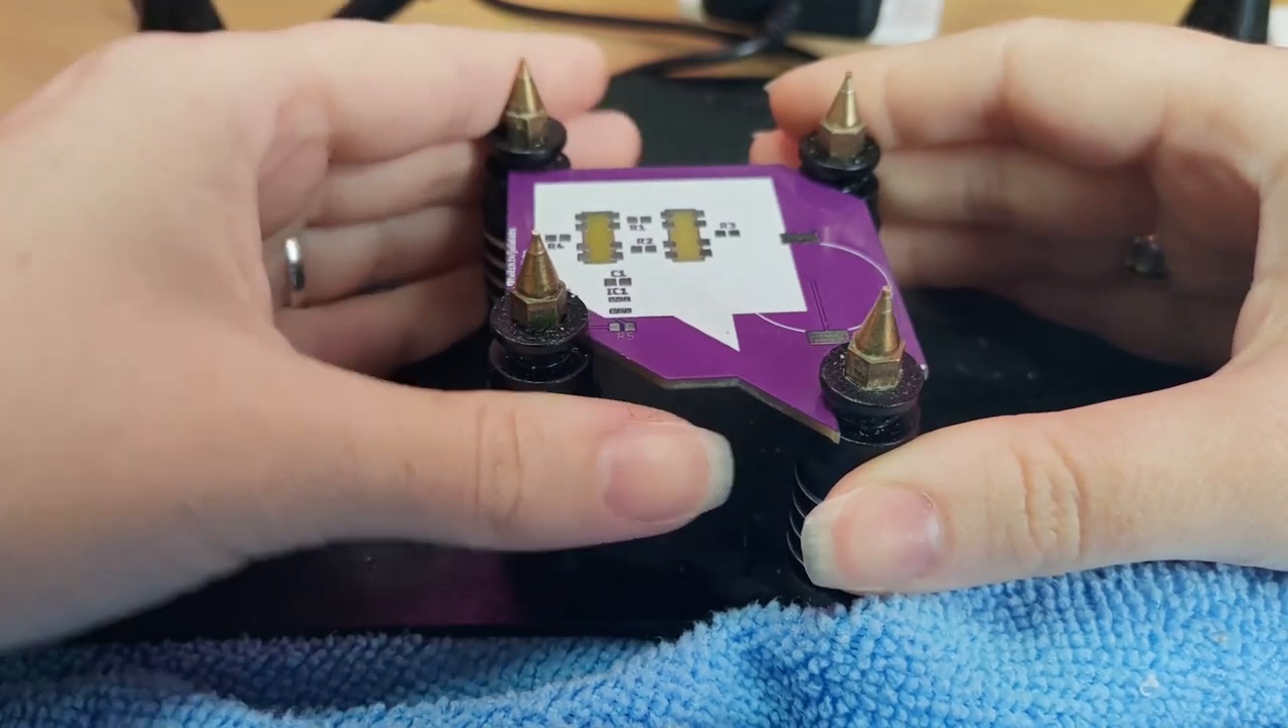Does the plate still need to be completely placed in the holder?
No.